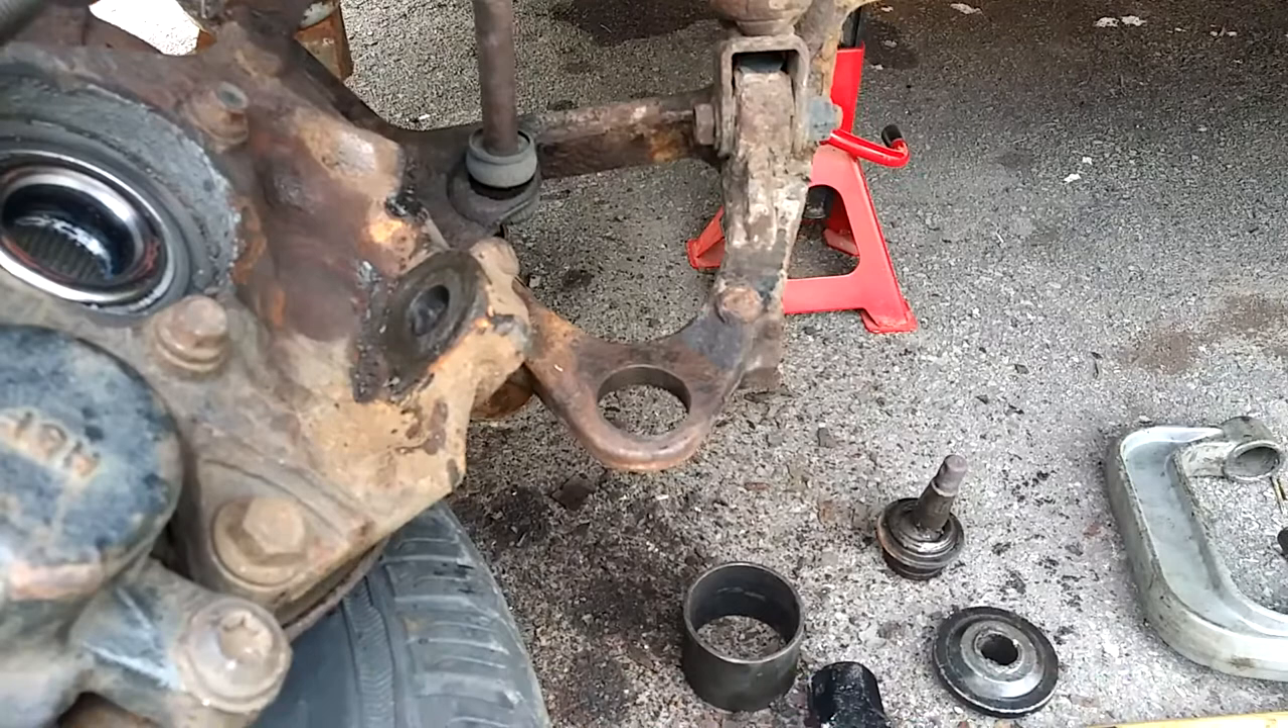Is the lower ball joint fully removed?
Yes.